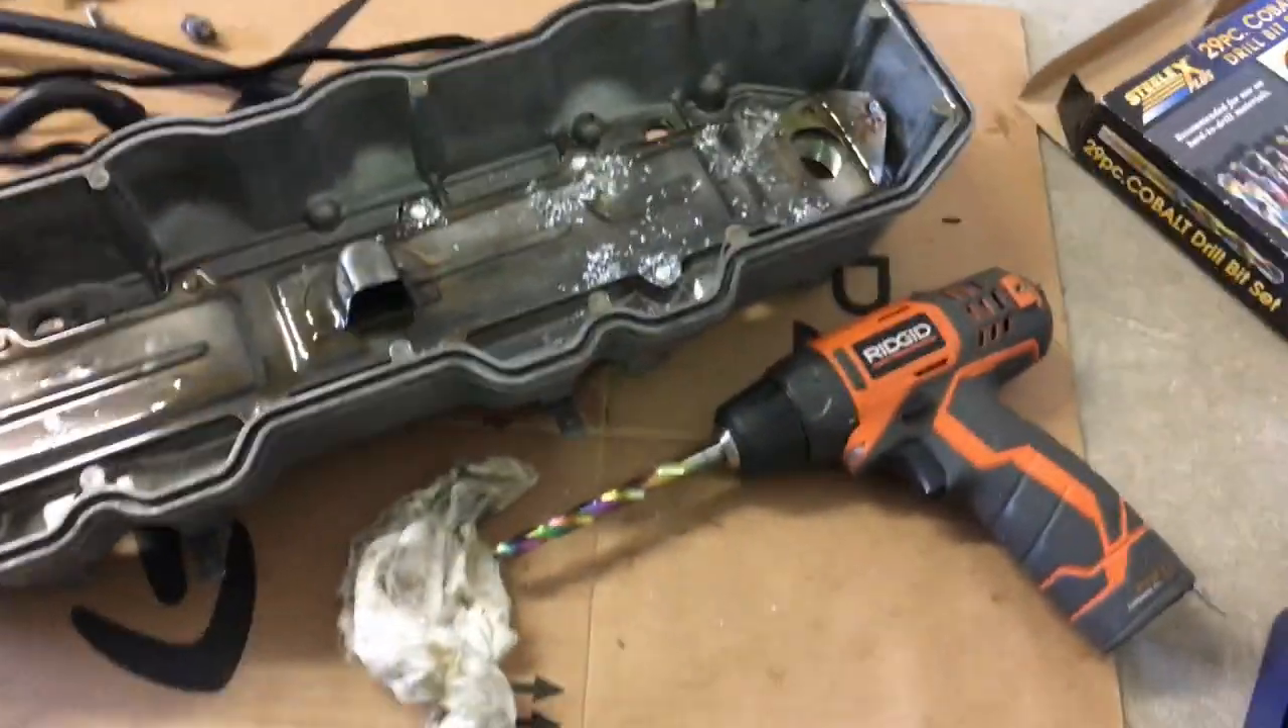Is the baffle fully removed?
No.